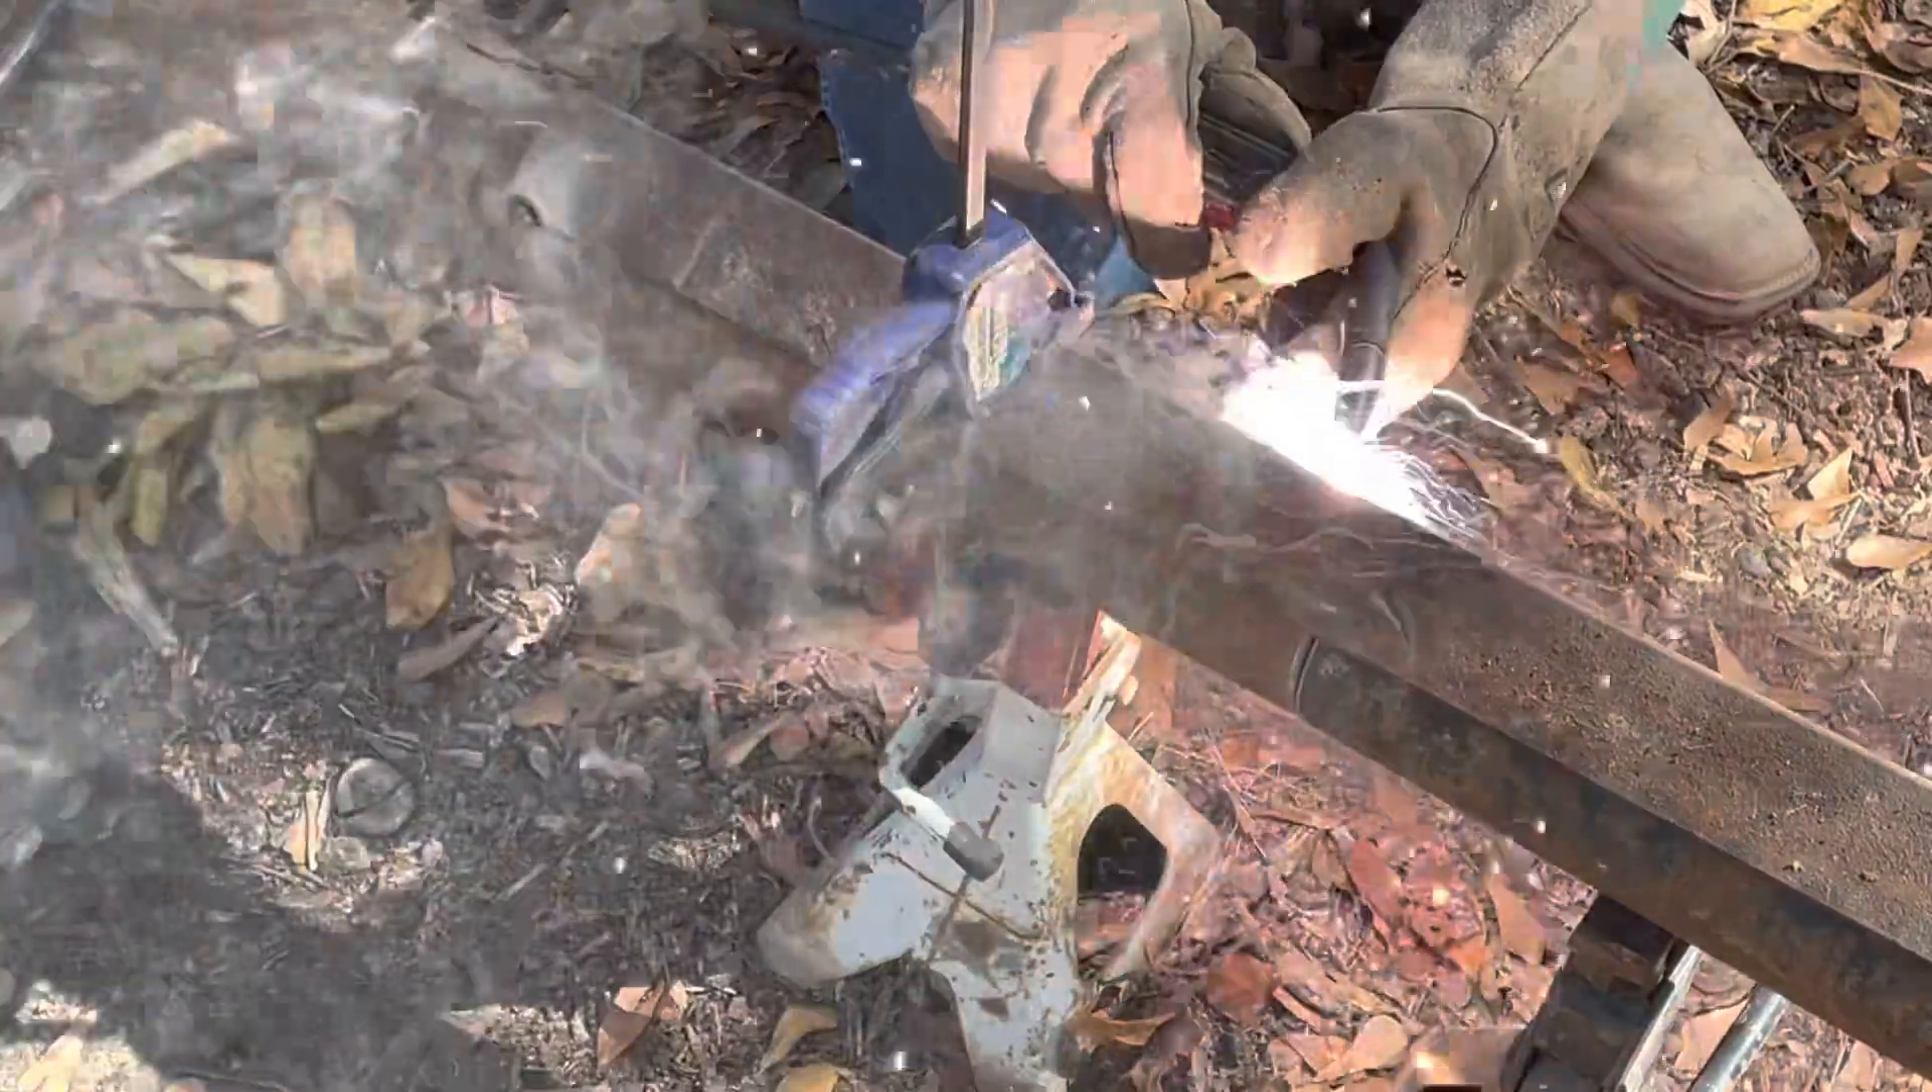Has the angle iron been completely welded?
No.